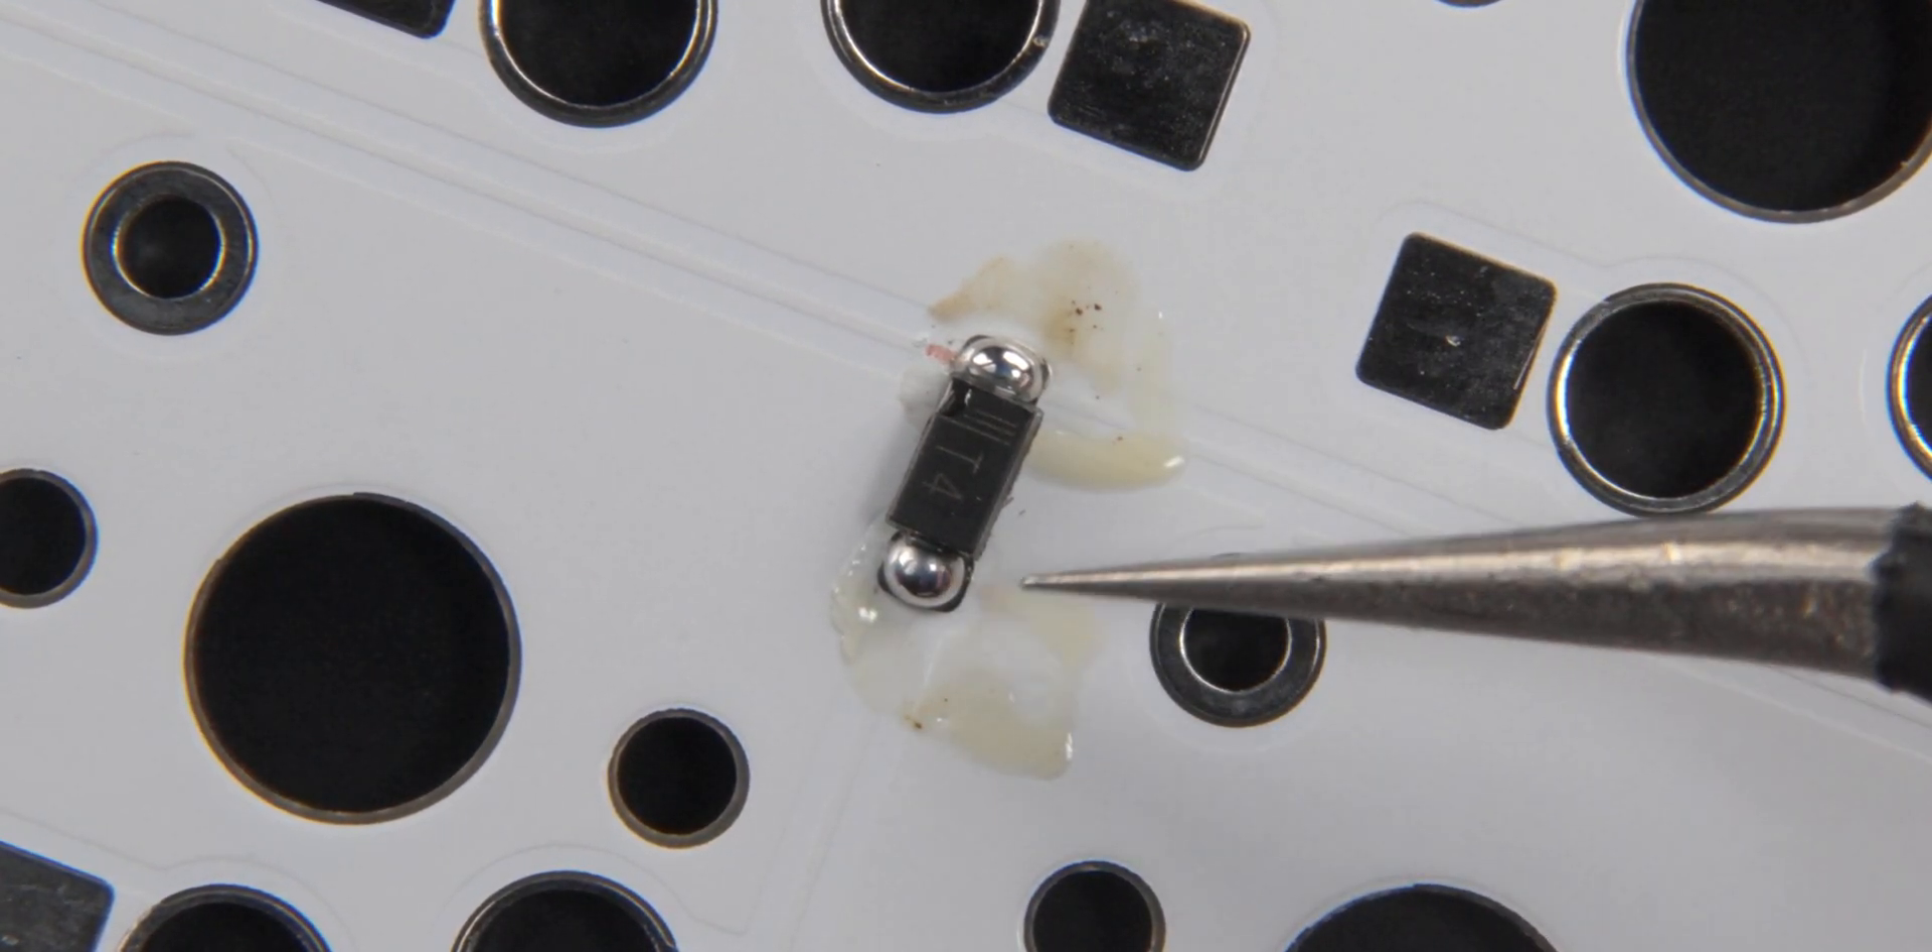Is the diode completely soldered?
Yes.